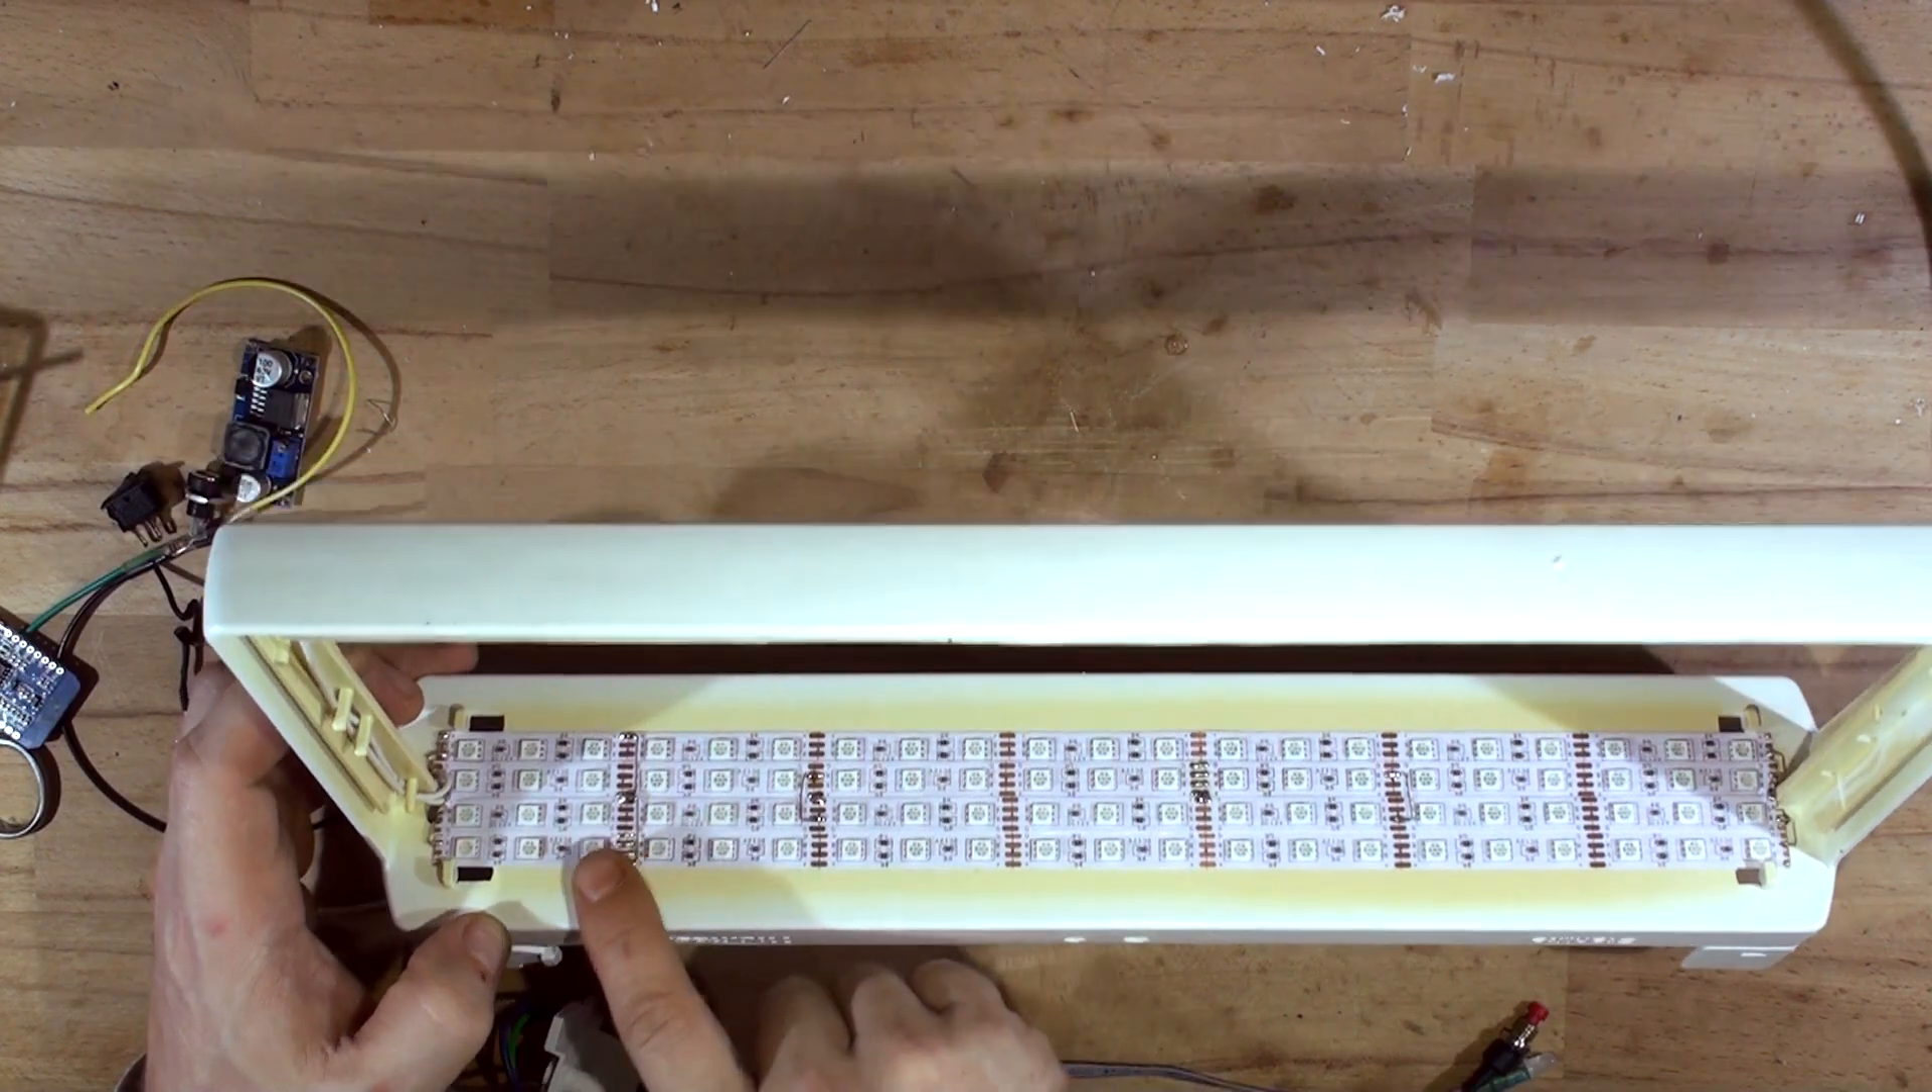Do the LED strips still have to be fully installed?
No.